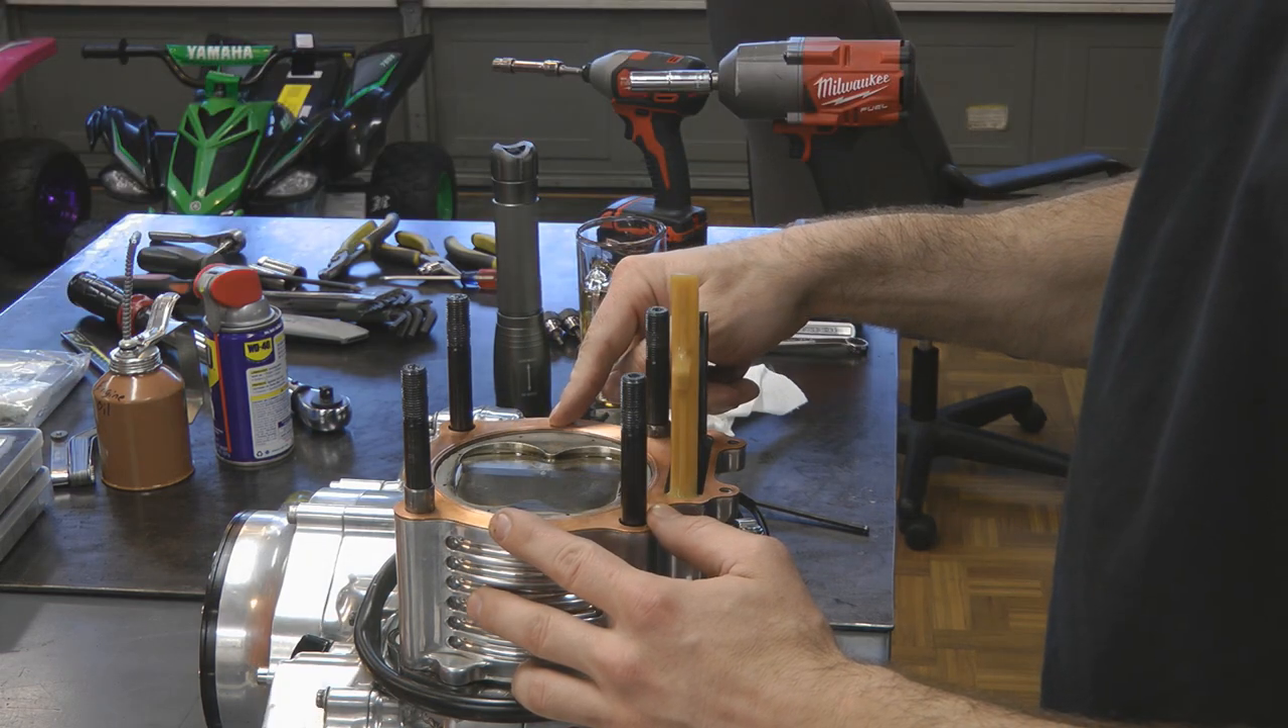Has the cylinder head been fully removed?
Yes.